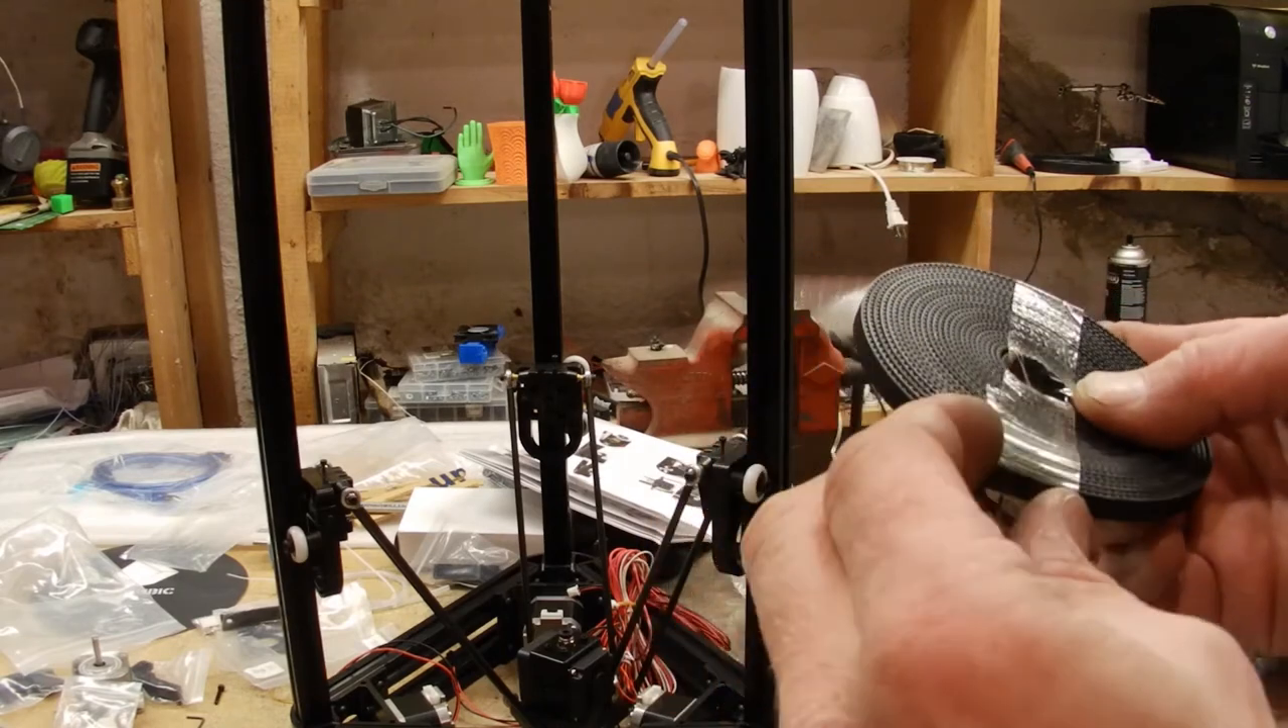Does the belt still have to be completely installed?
Yes.